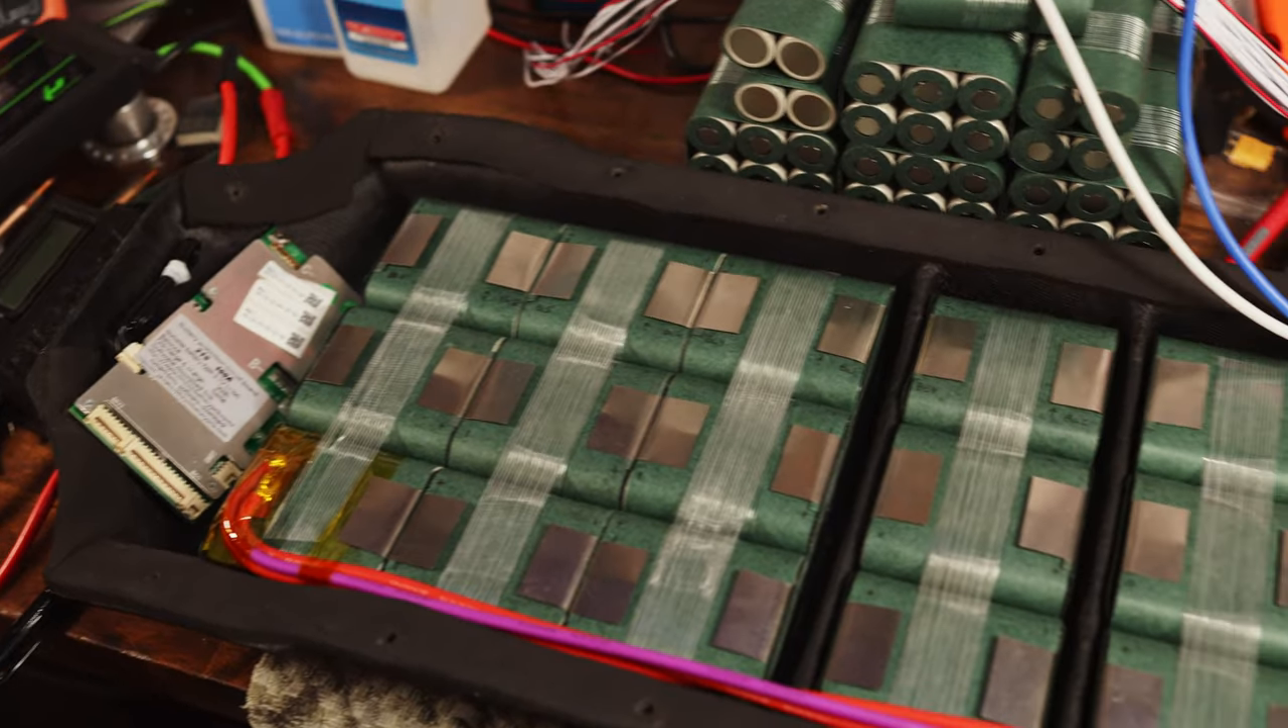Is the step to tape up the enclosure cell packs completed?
Yes.